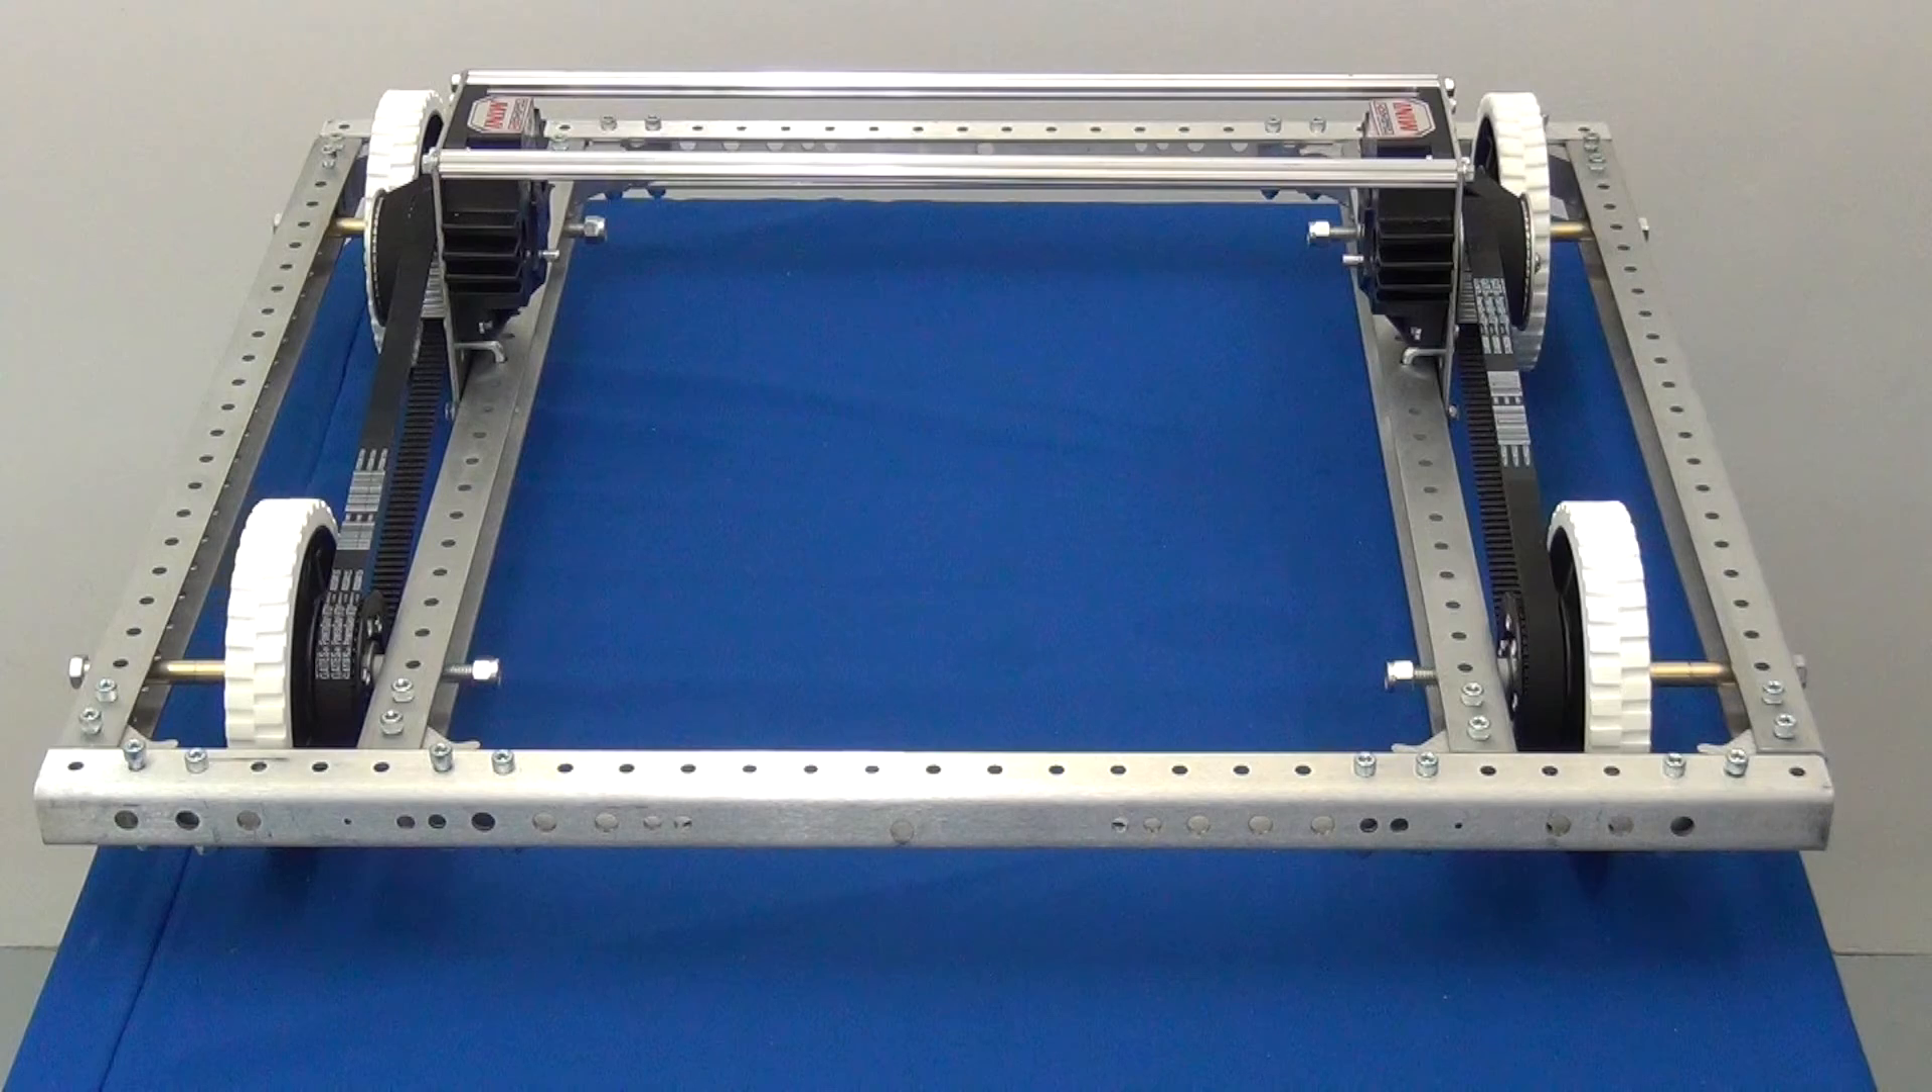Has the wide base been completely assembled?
Yes.